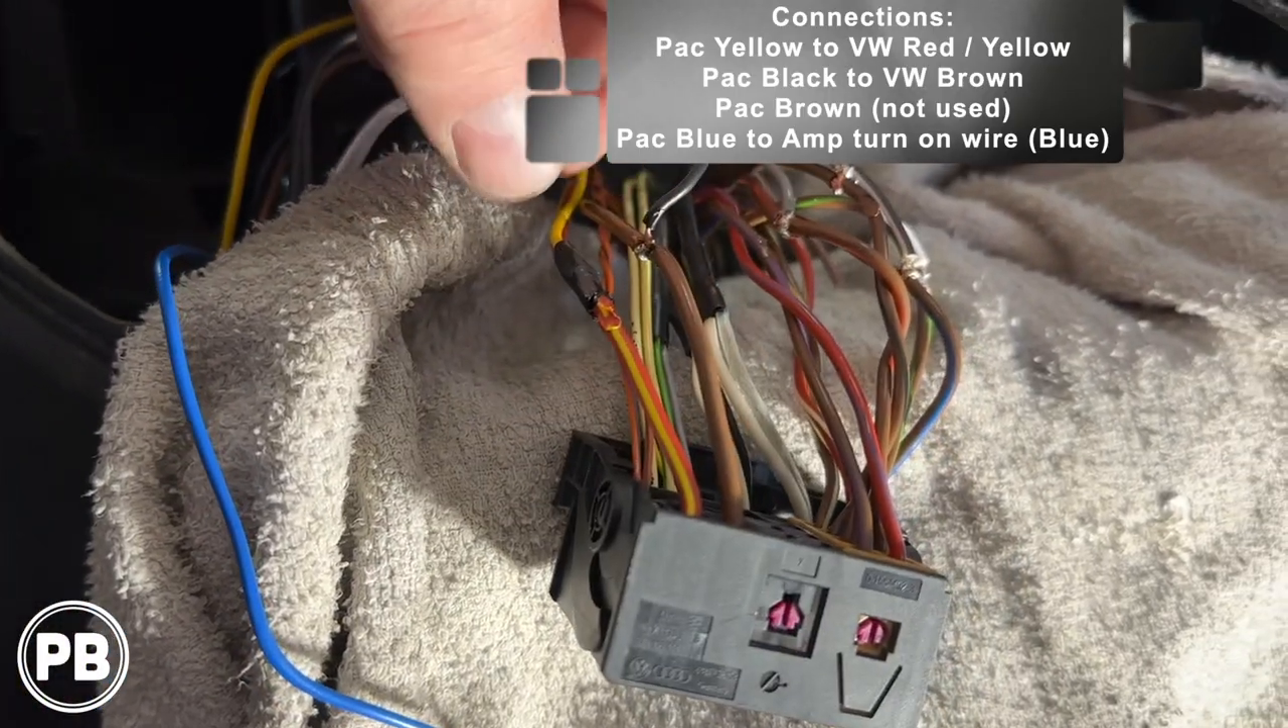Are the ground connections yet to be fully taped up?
Yes.